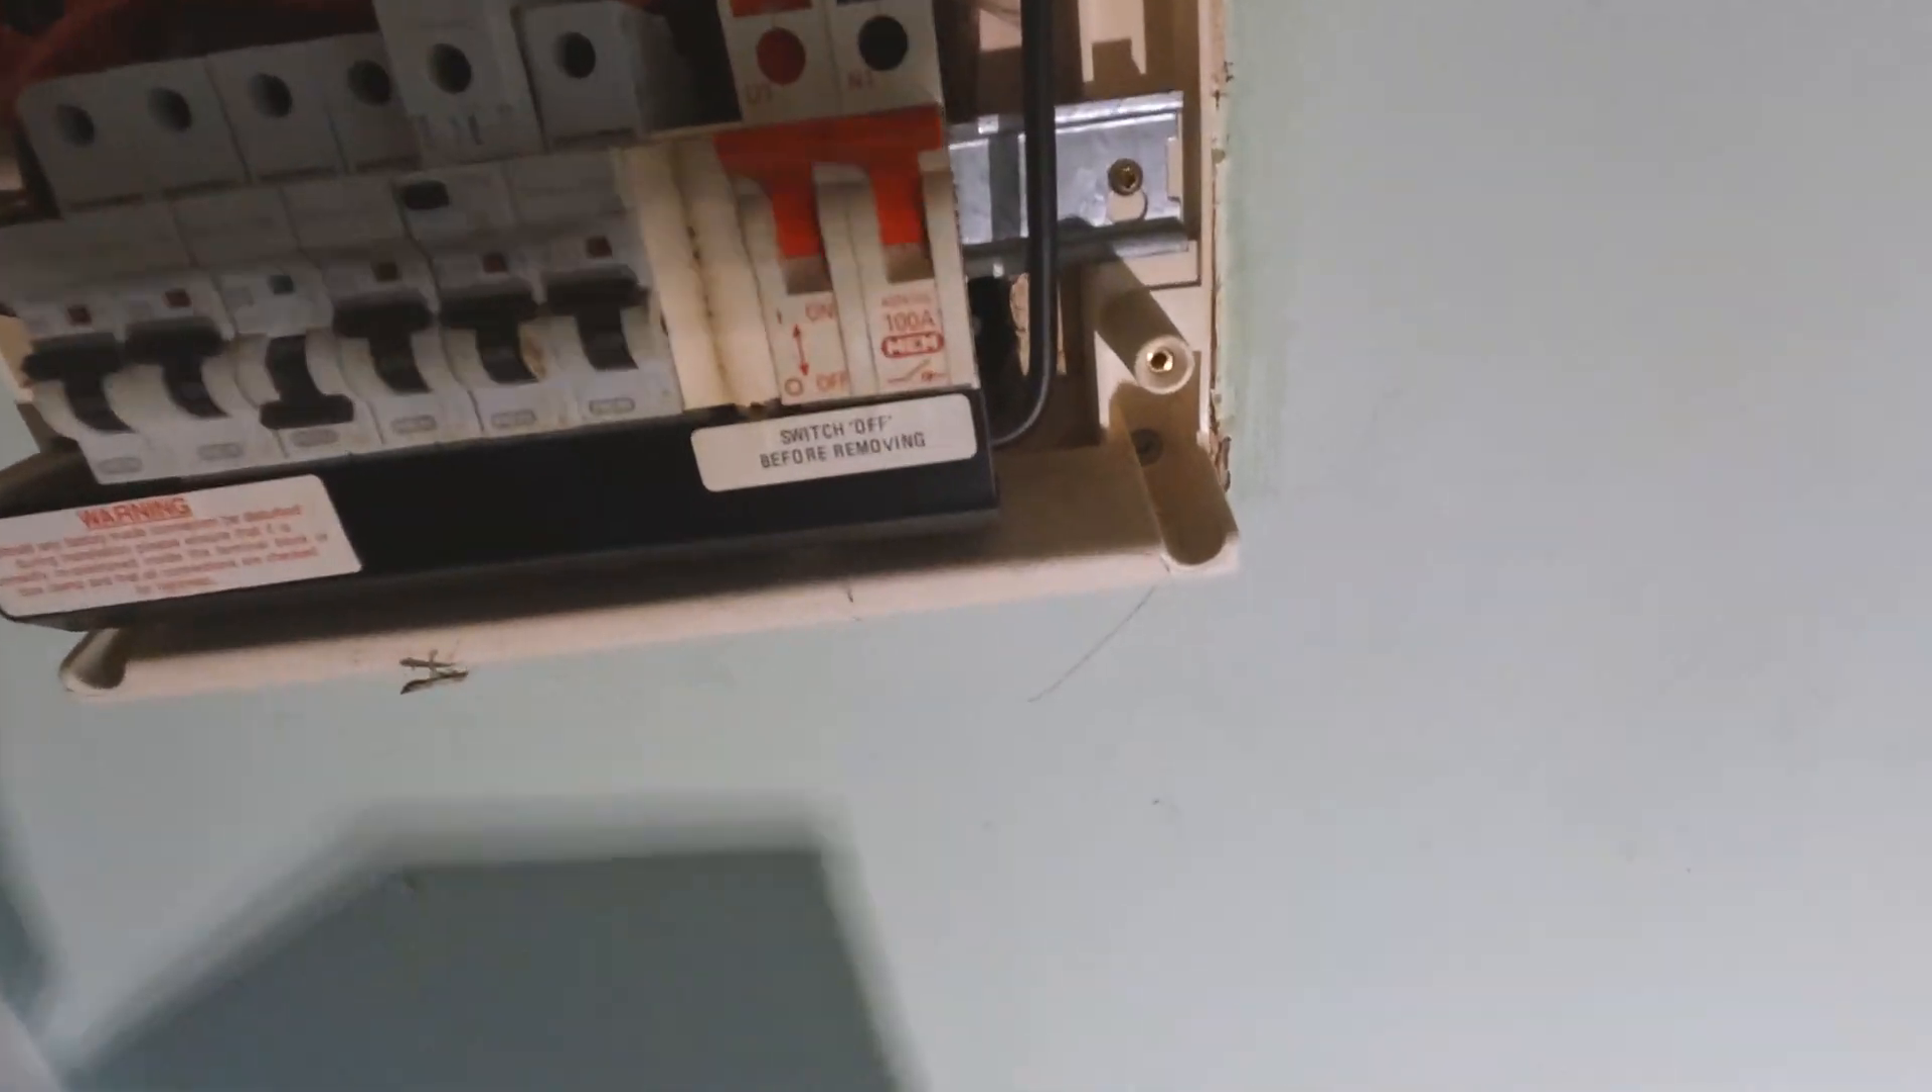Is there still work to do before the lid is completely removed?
No.